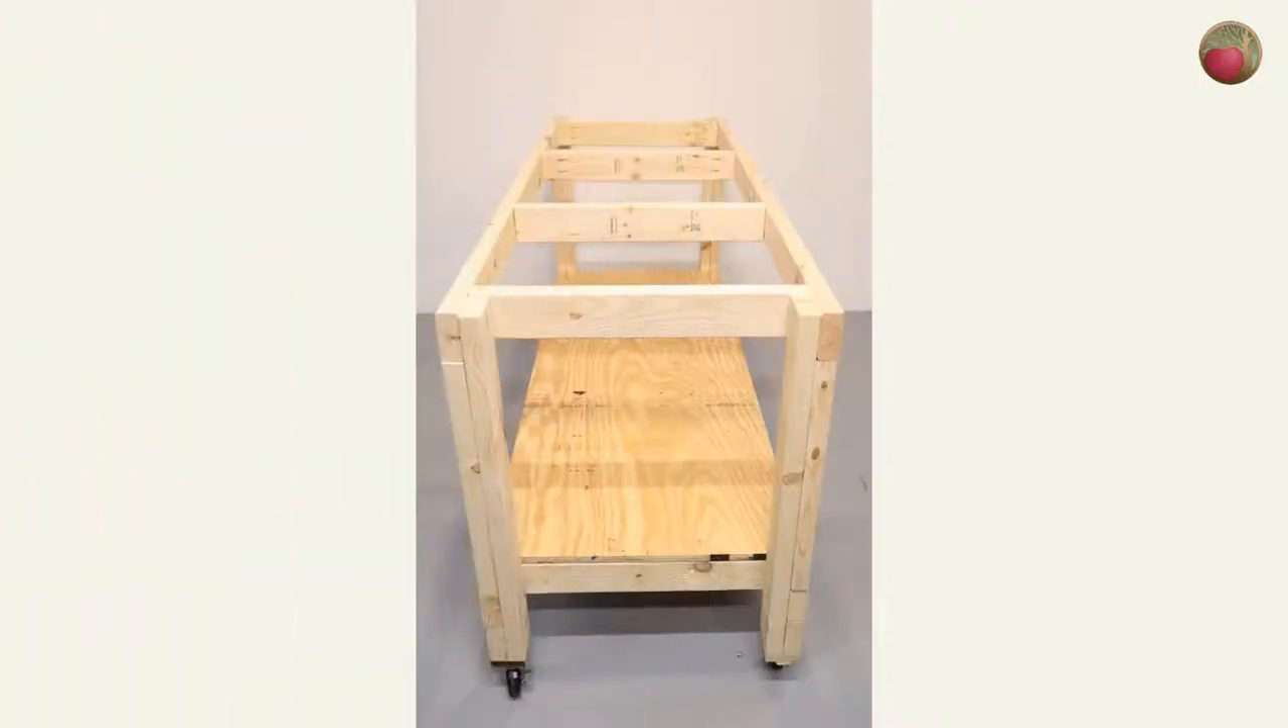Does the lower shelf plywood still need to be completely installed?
No.